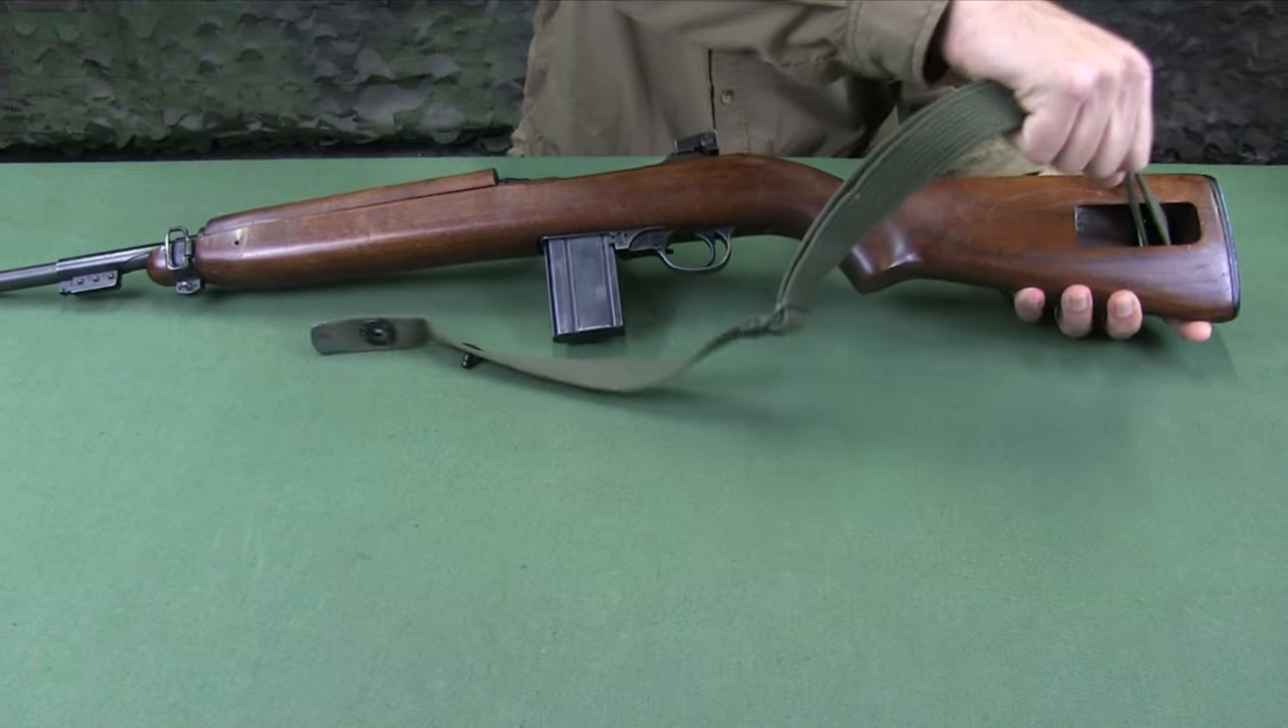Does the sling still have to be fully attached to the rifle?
Yes.